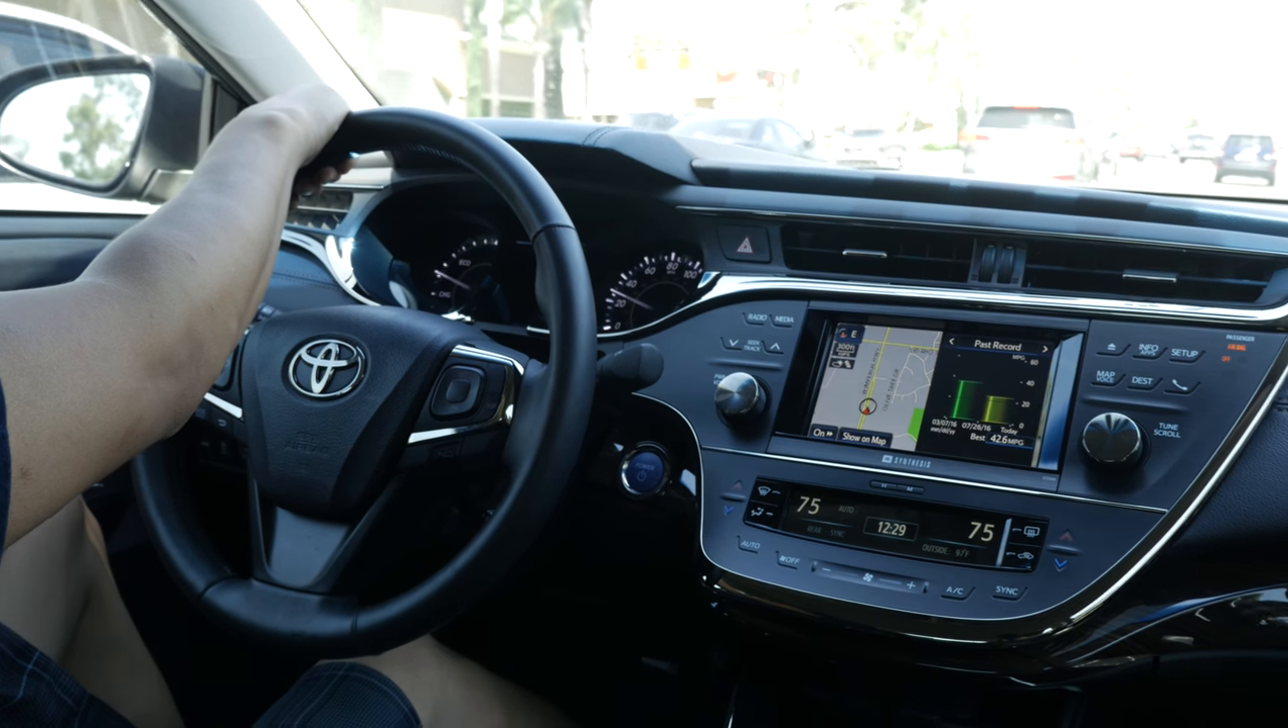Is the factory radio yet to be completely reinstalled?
No.